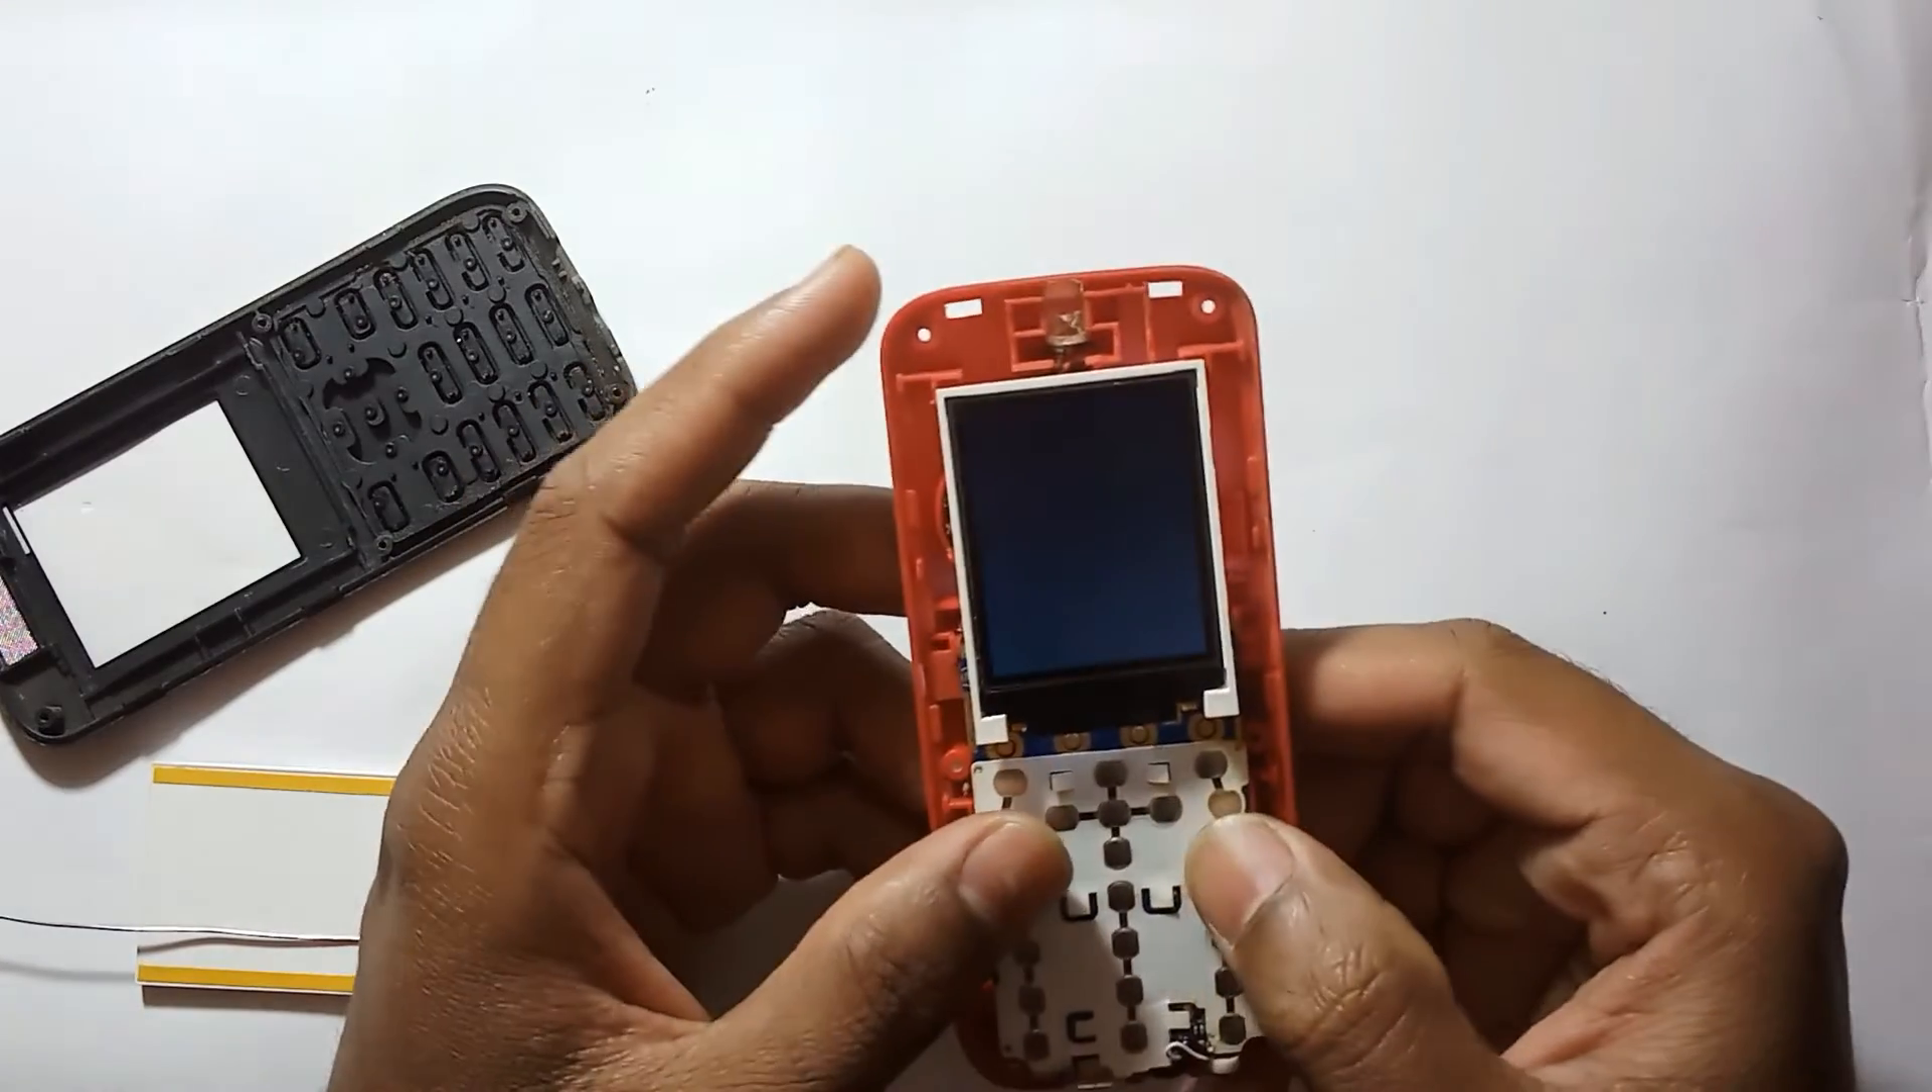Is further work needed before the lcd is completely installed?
No.